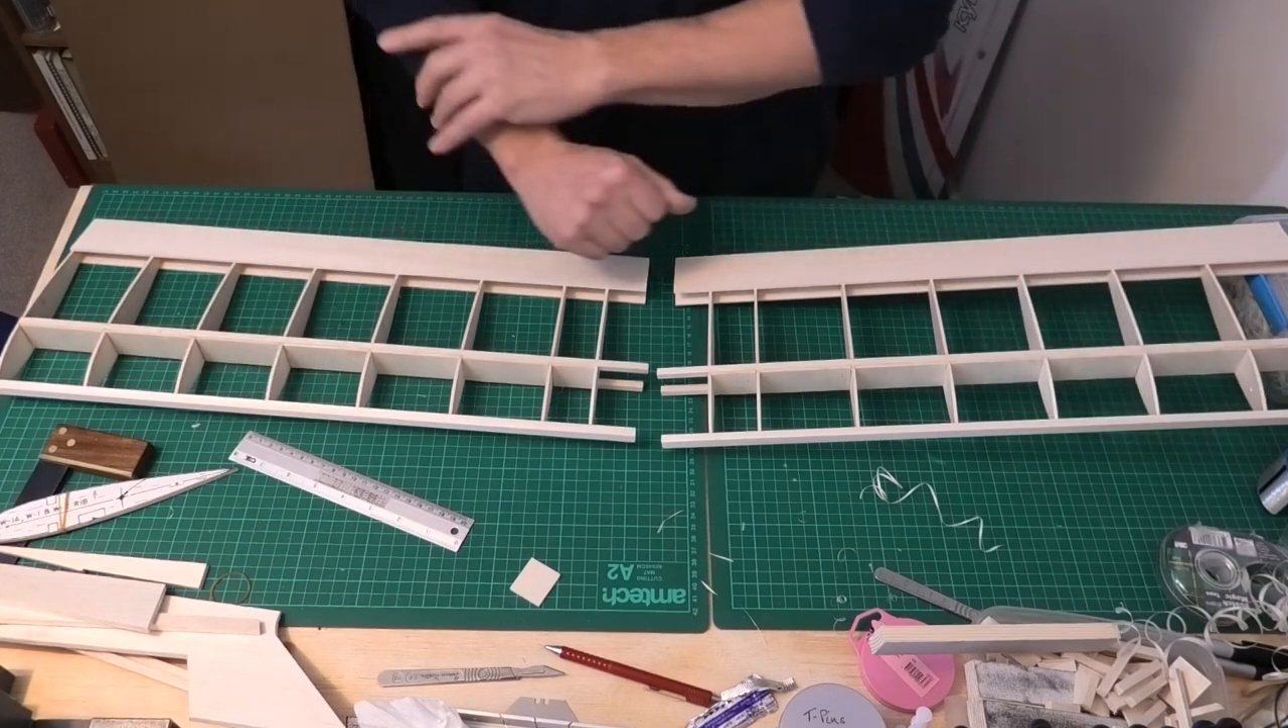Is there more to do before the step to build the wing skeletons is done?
No.